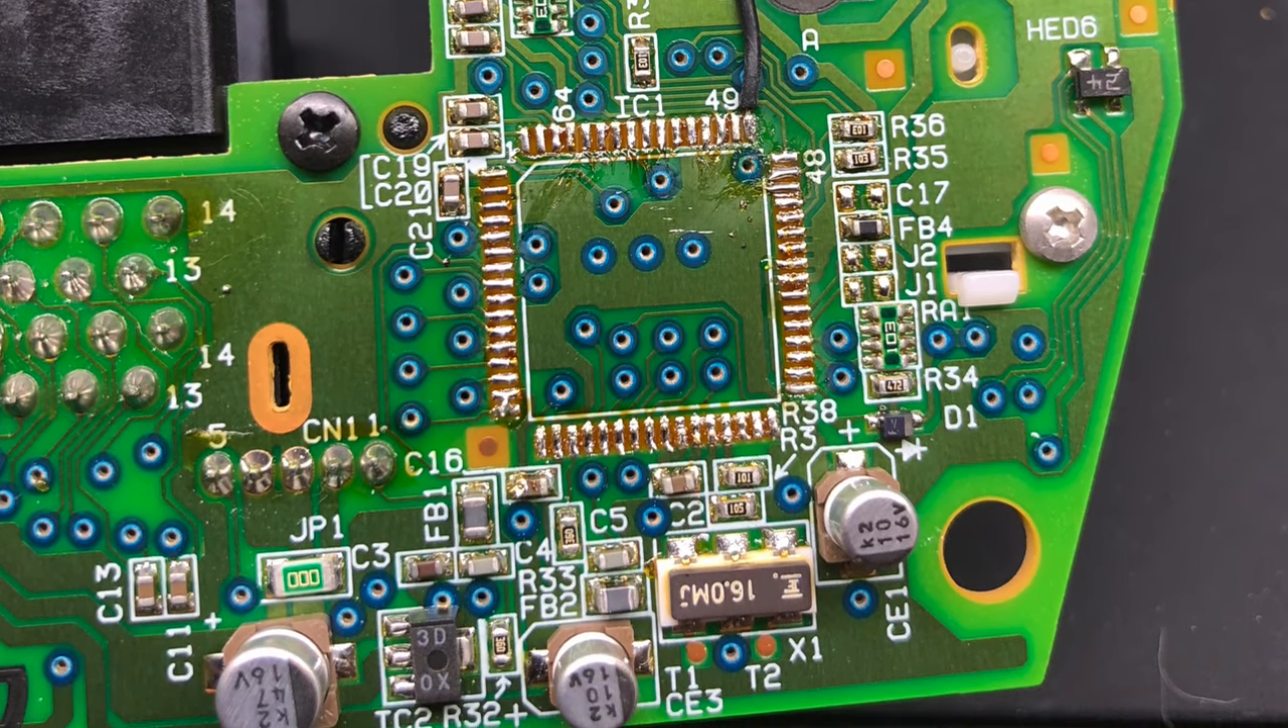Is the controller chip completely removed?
Yes.